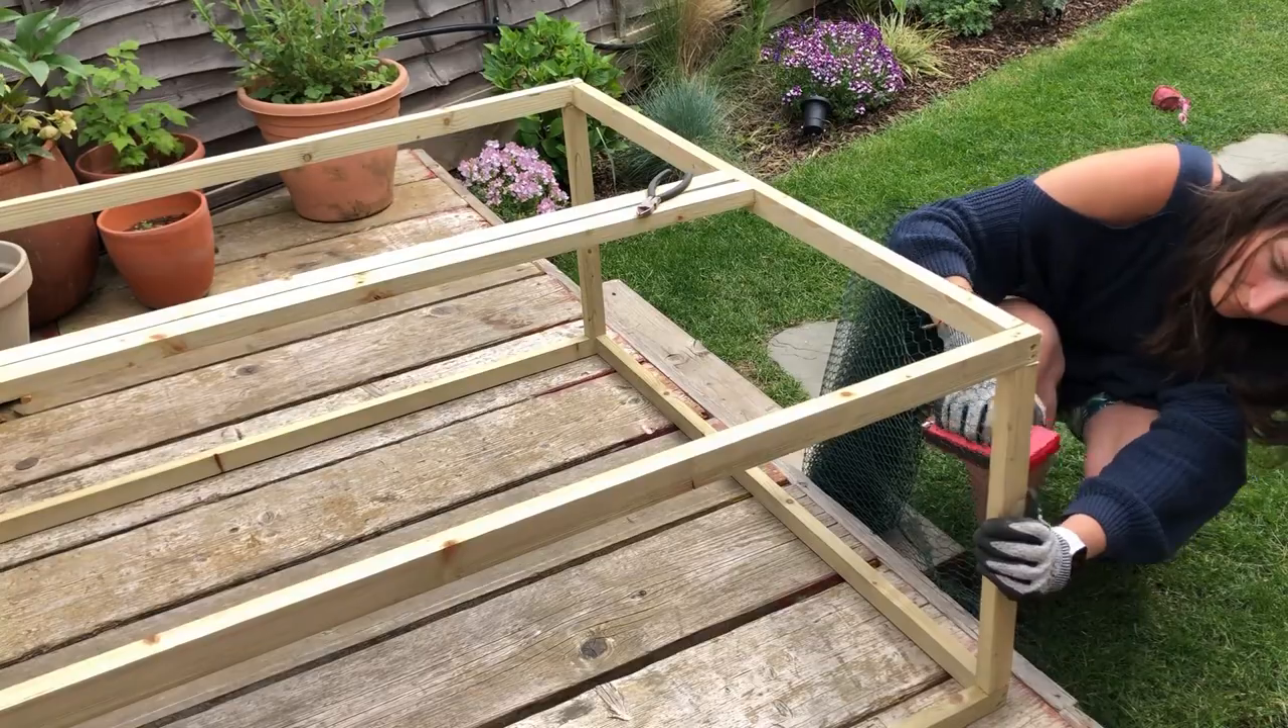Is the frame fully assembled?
Yes.